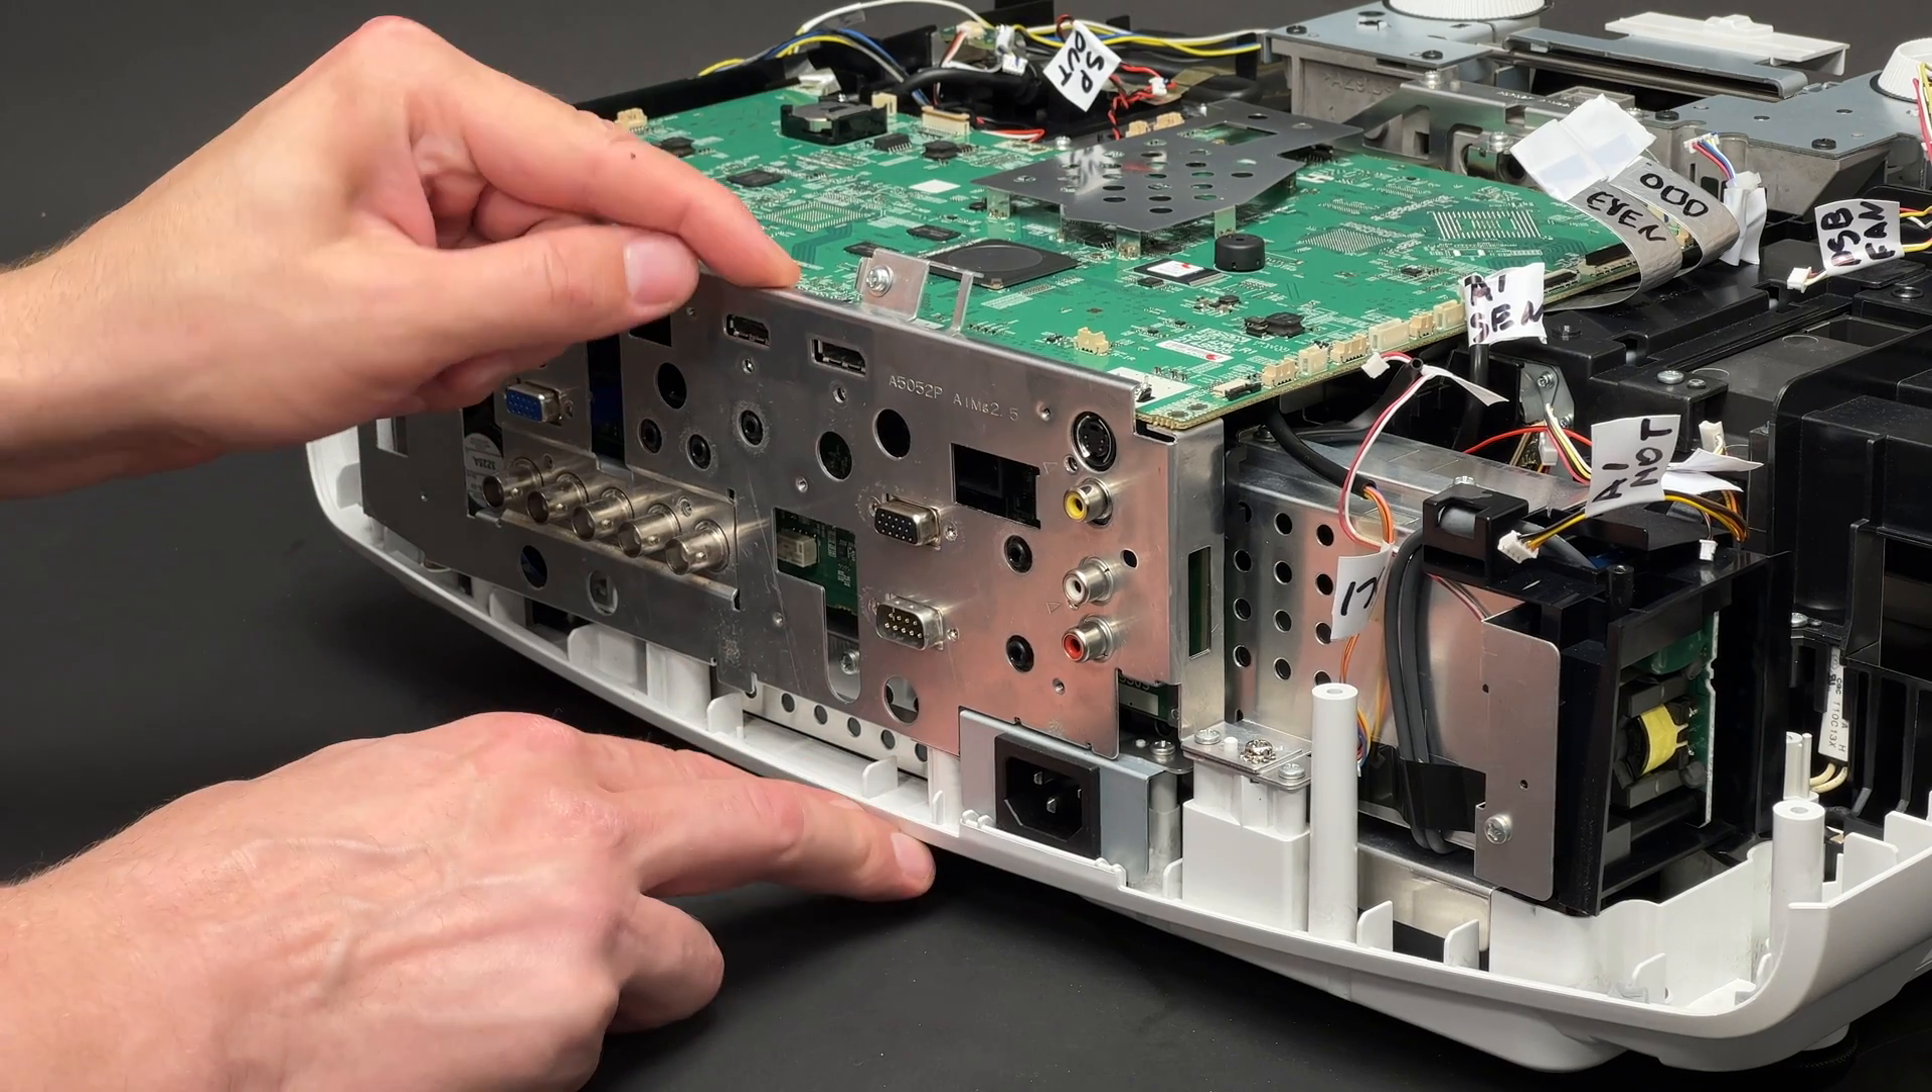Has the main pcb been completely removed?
No.